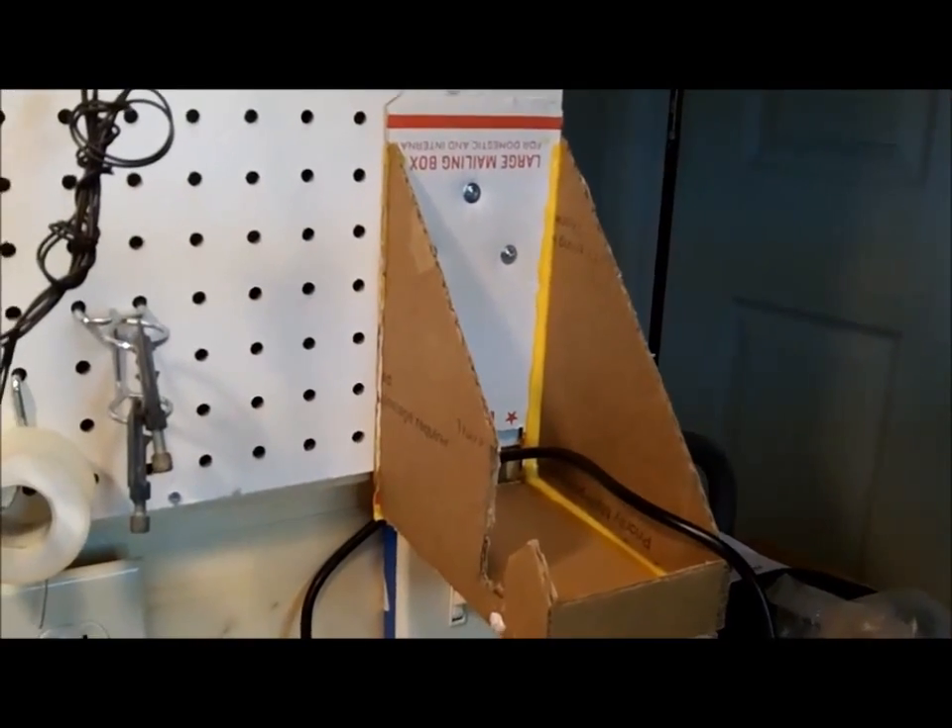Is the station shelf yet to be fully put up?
No.